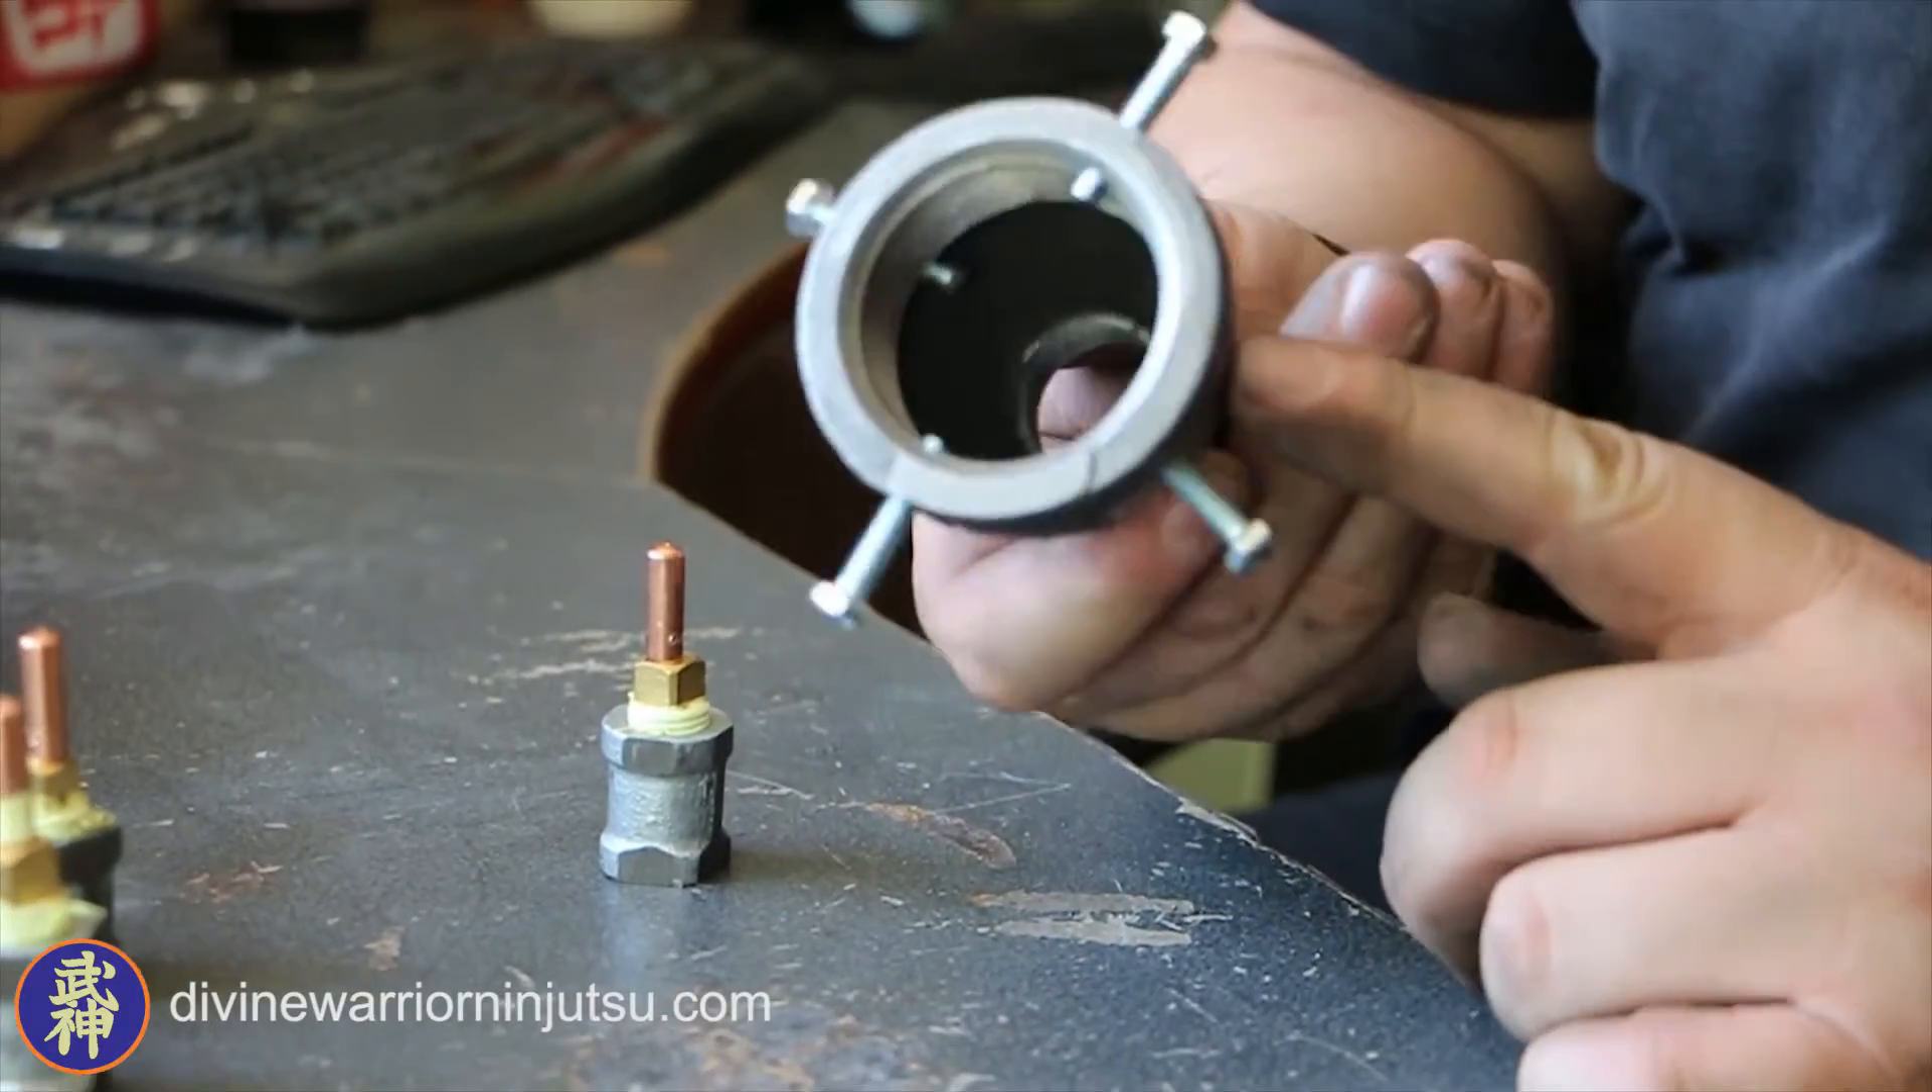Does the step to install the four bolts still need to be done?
No.